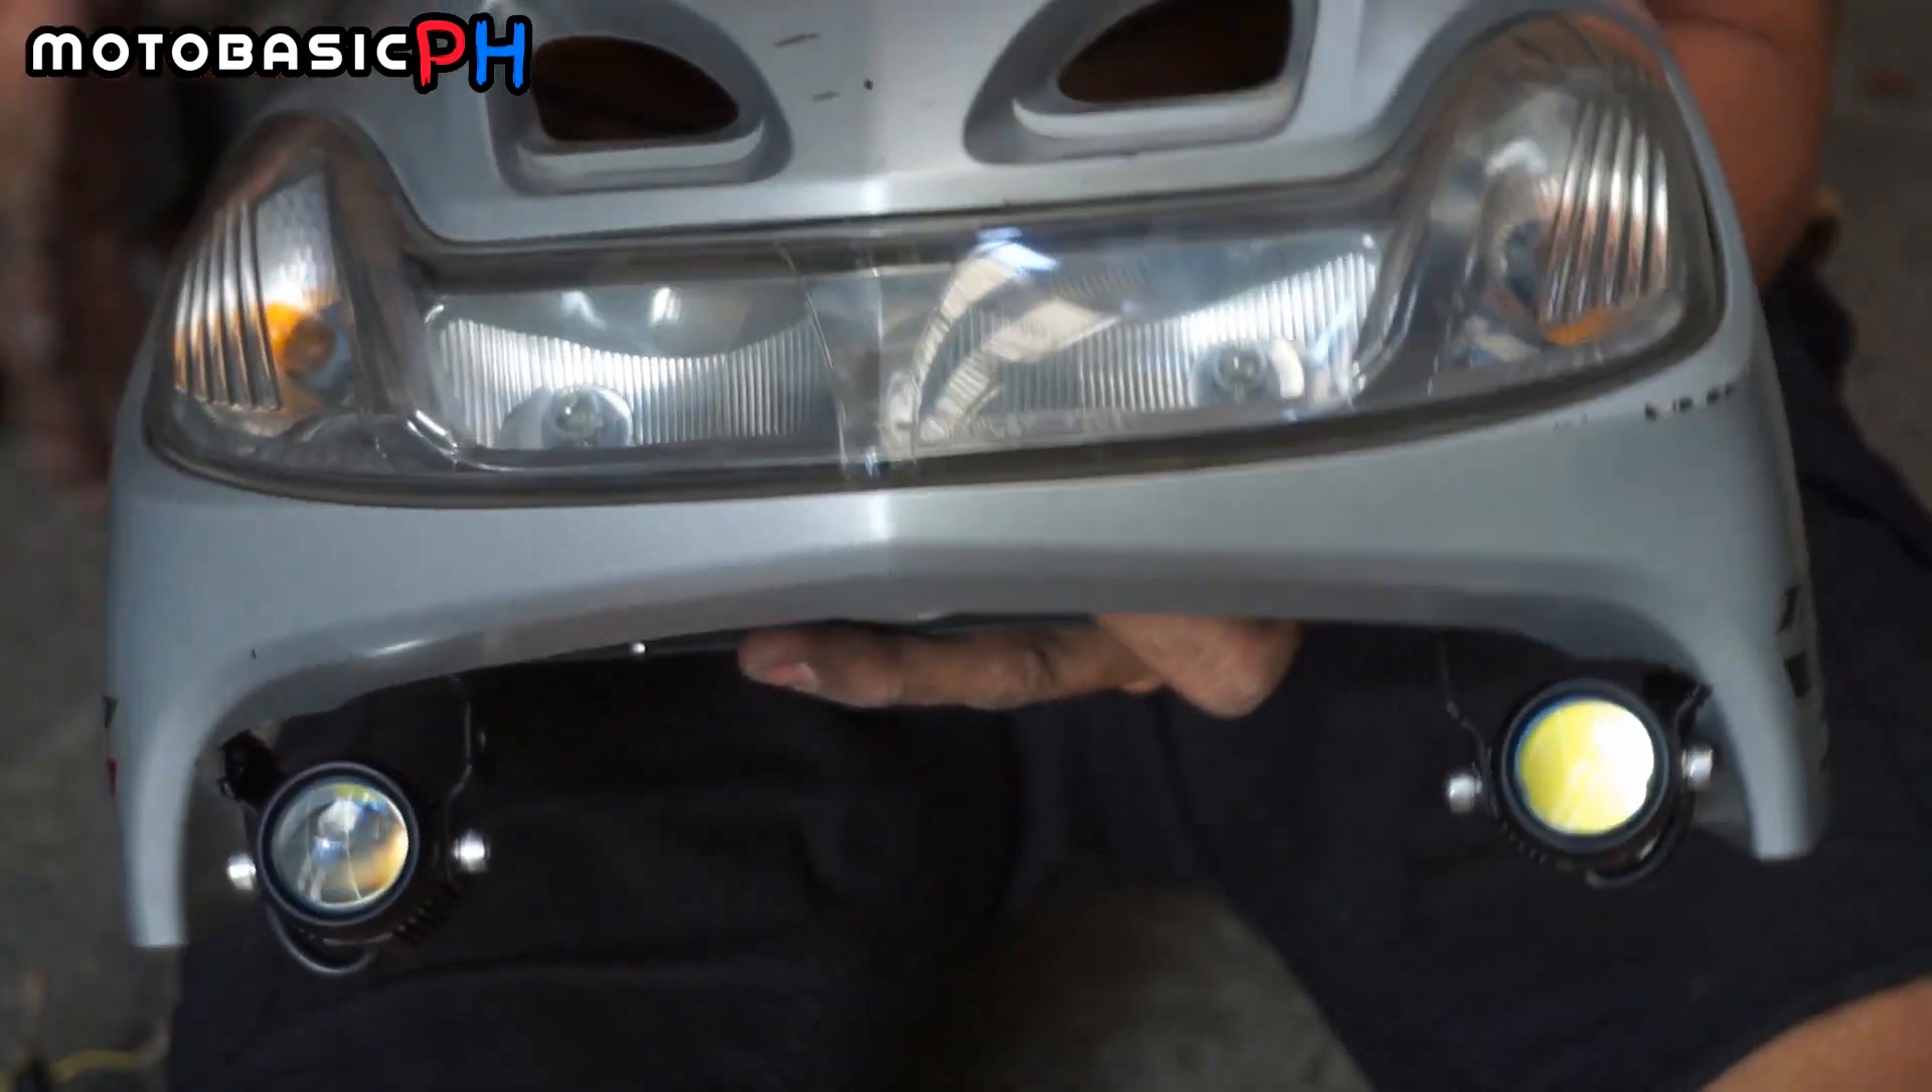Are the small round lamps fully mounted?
Yes.